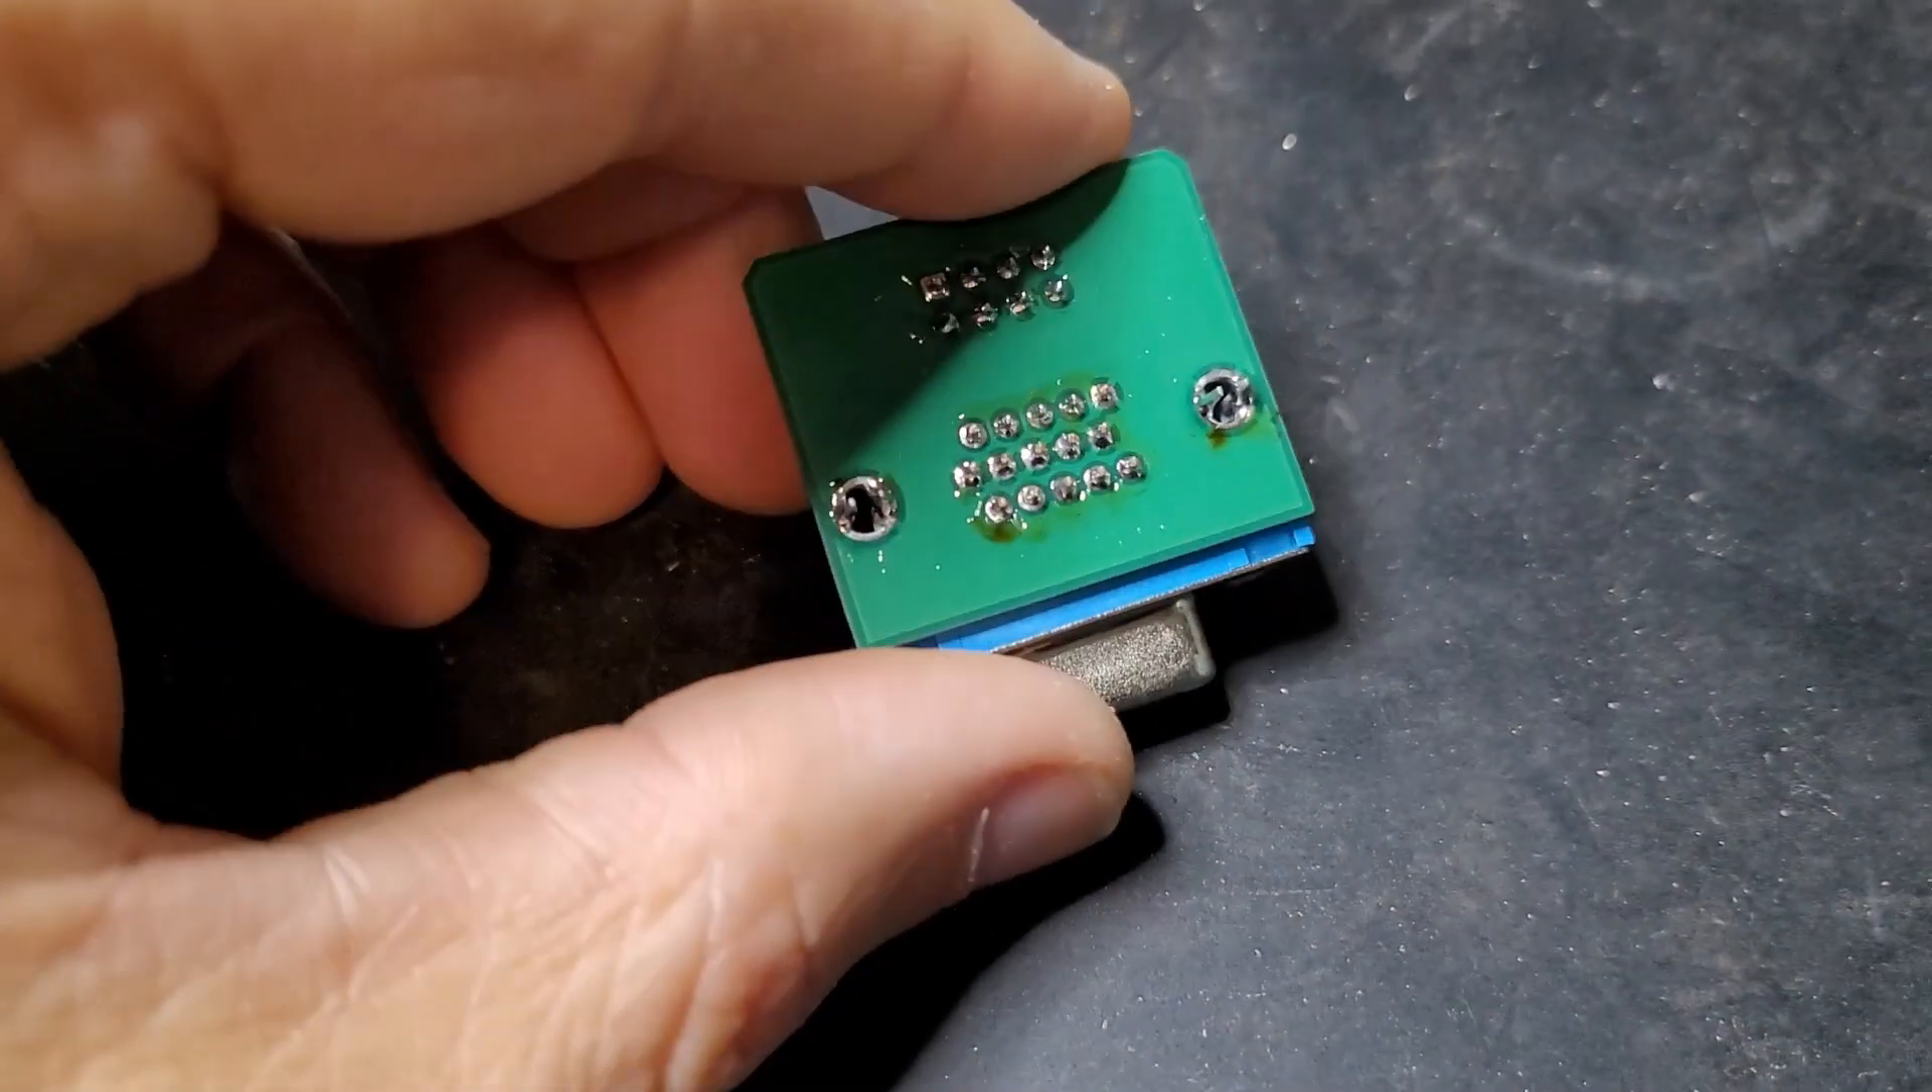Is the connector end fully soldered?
Yes.